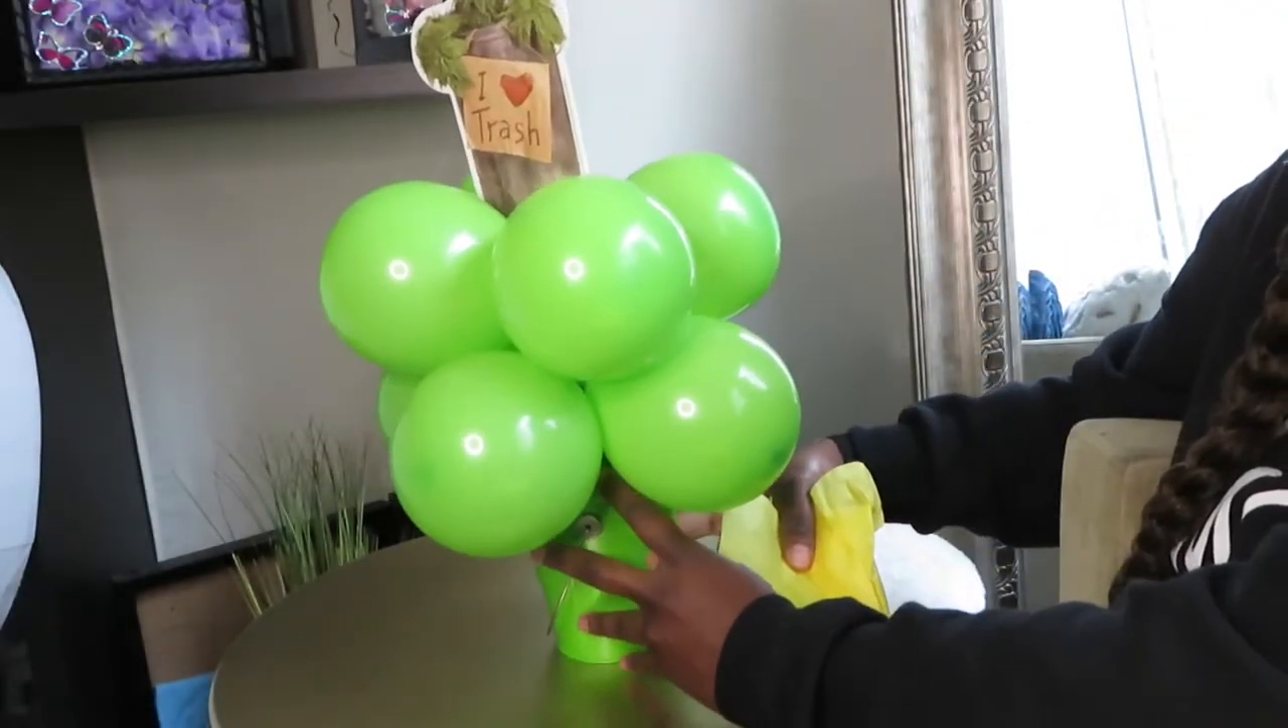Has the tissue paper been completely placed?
No.